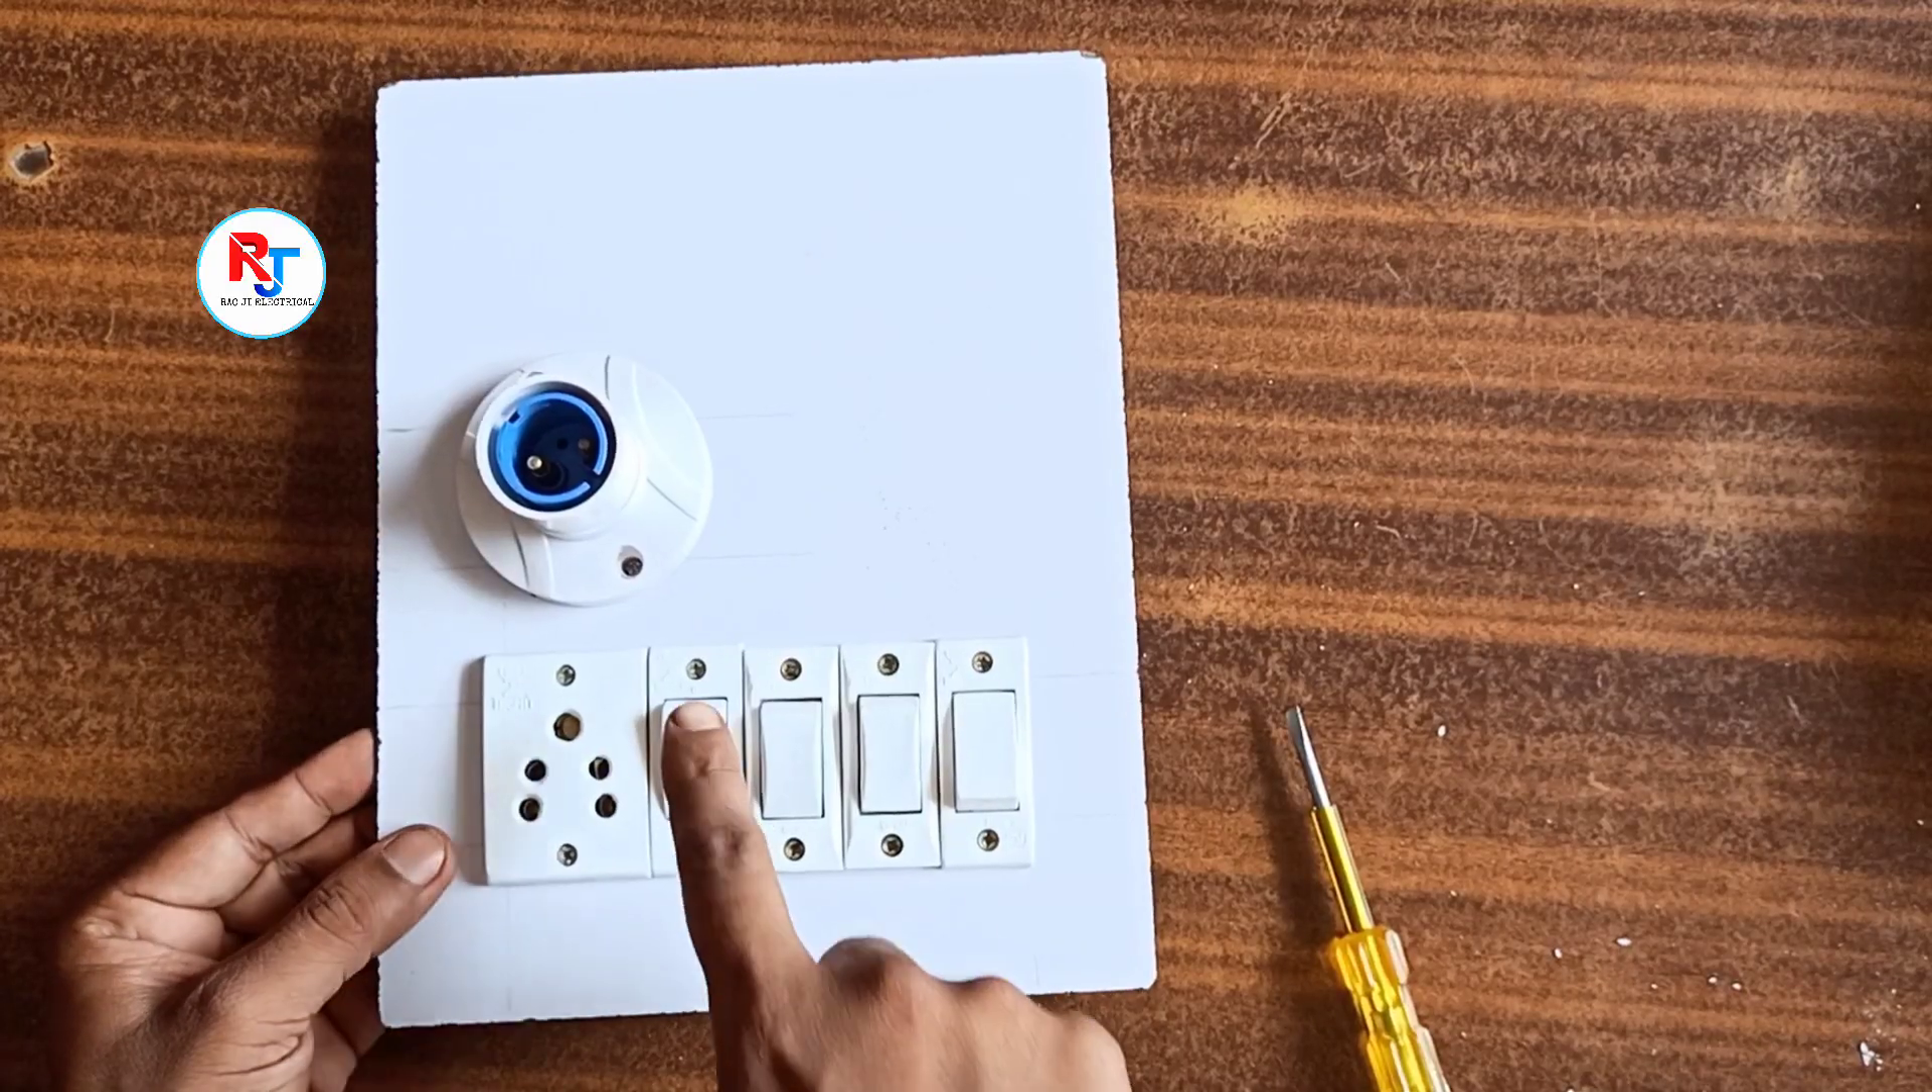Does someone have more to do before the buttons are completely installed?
No.